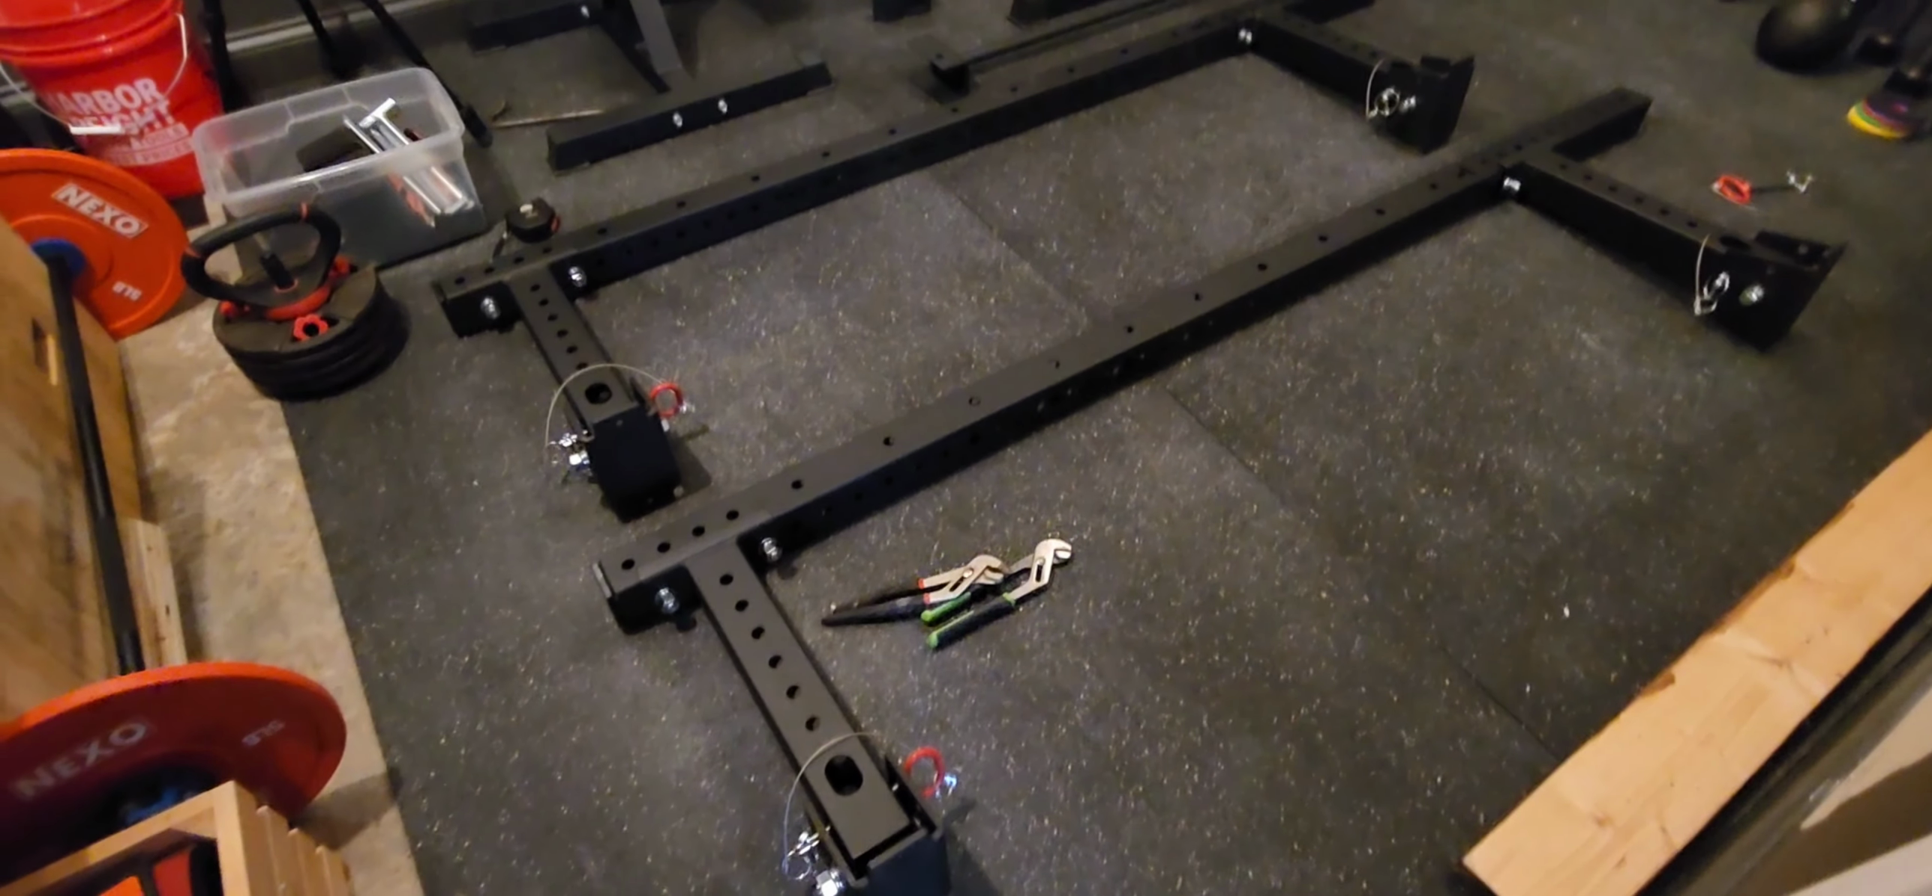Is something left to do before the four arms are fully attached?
No.